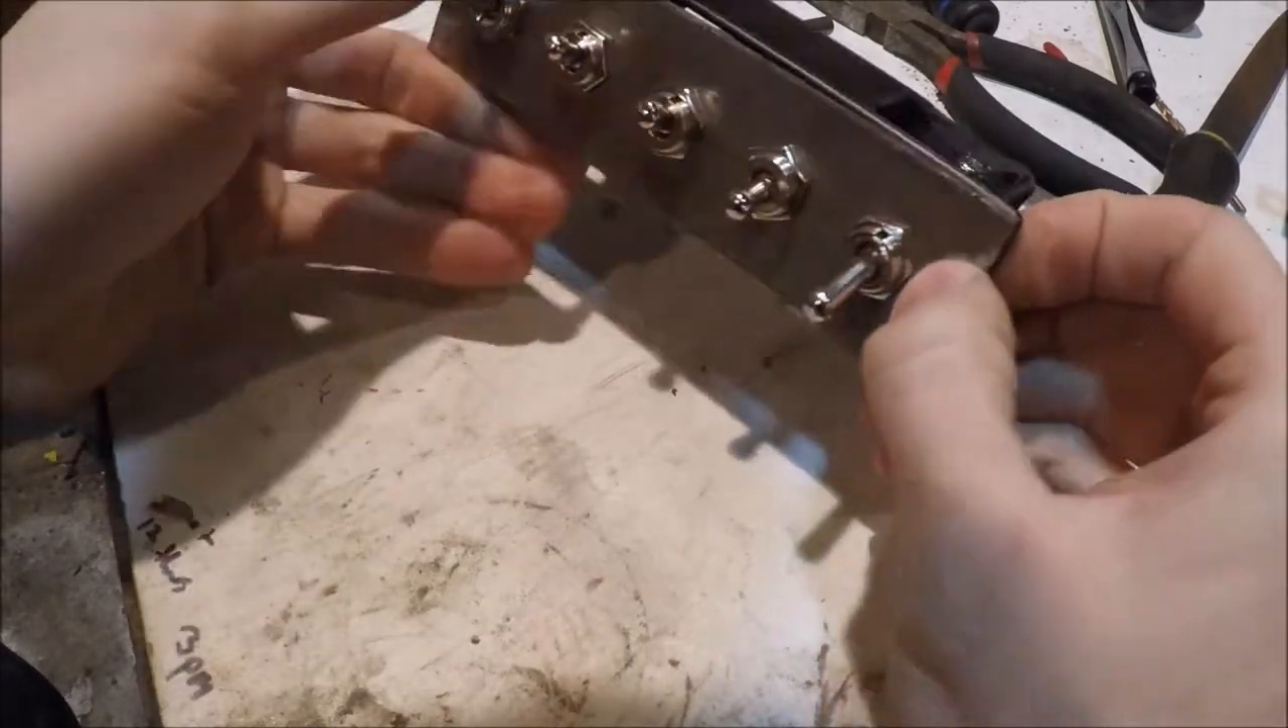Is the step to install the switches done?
Yes.